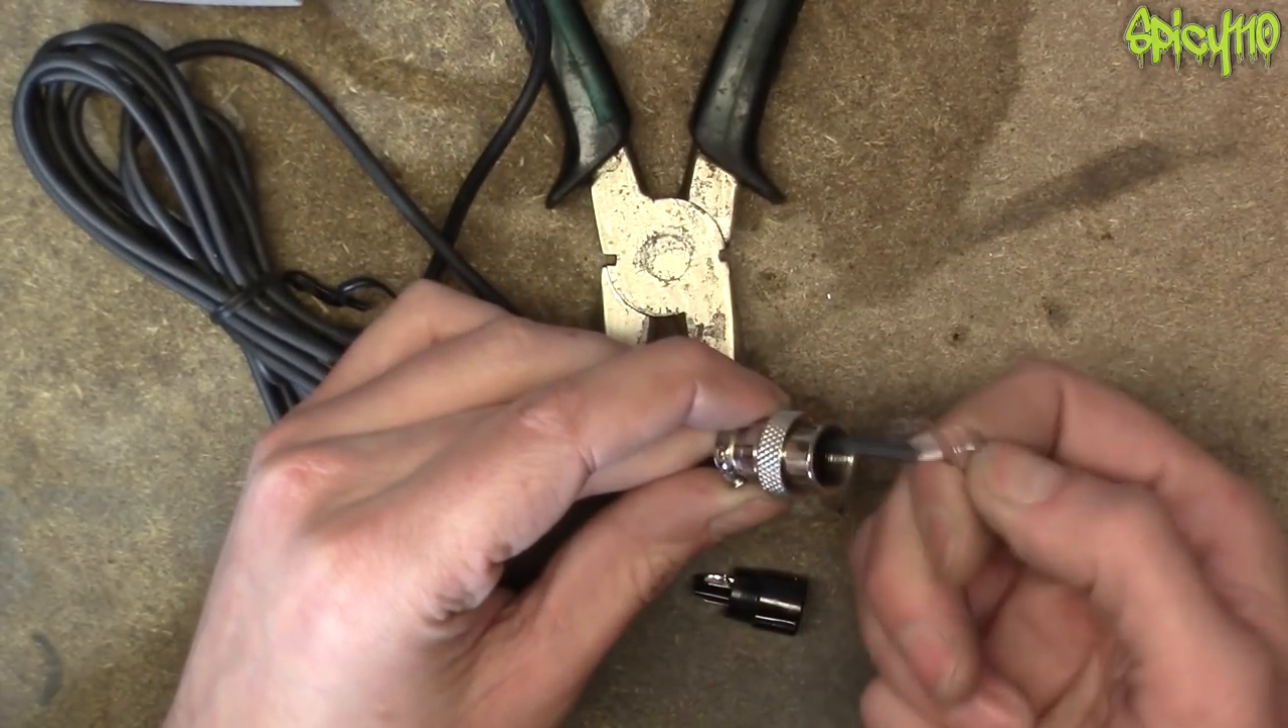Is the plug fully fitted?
No.